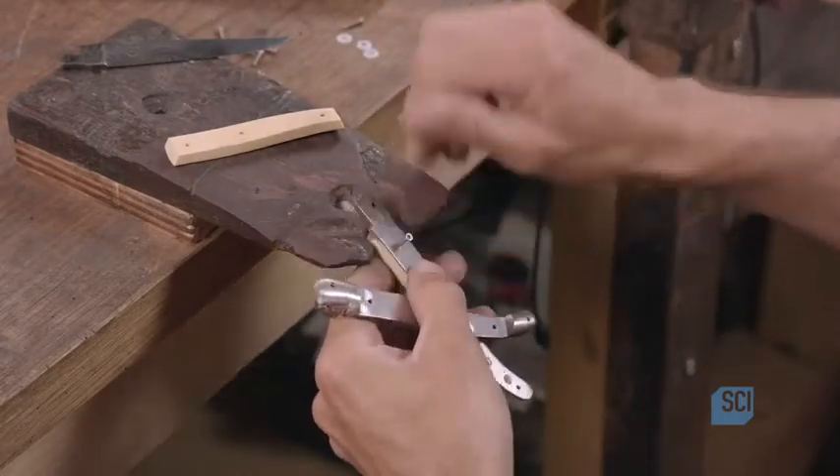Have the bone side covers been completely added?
No.